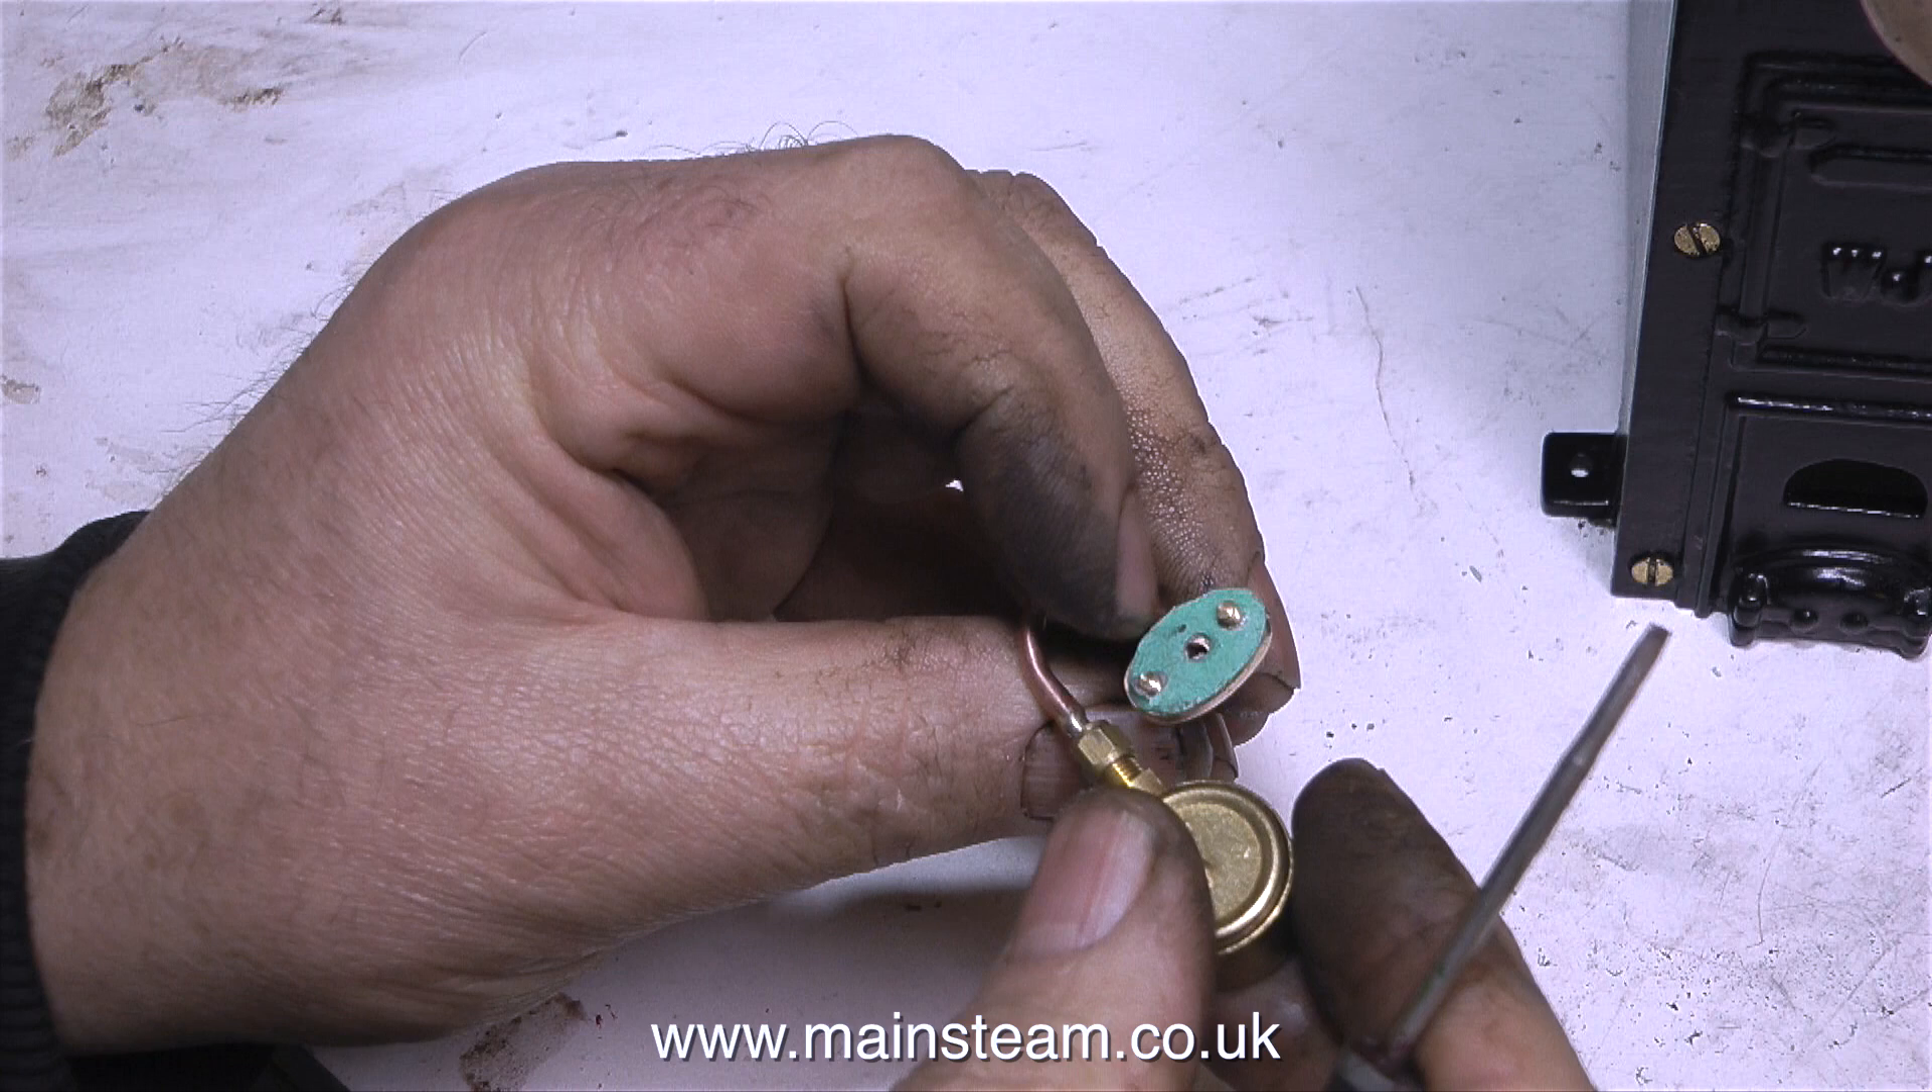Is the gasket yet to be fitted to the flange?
No.